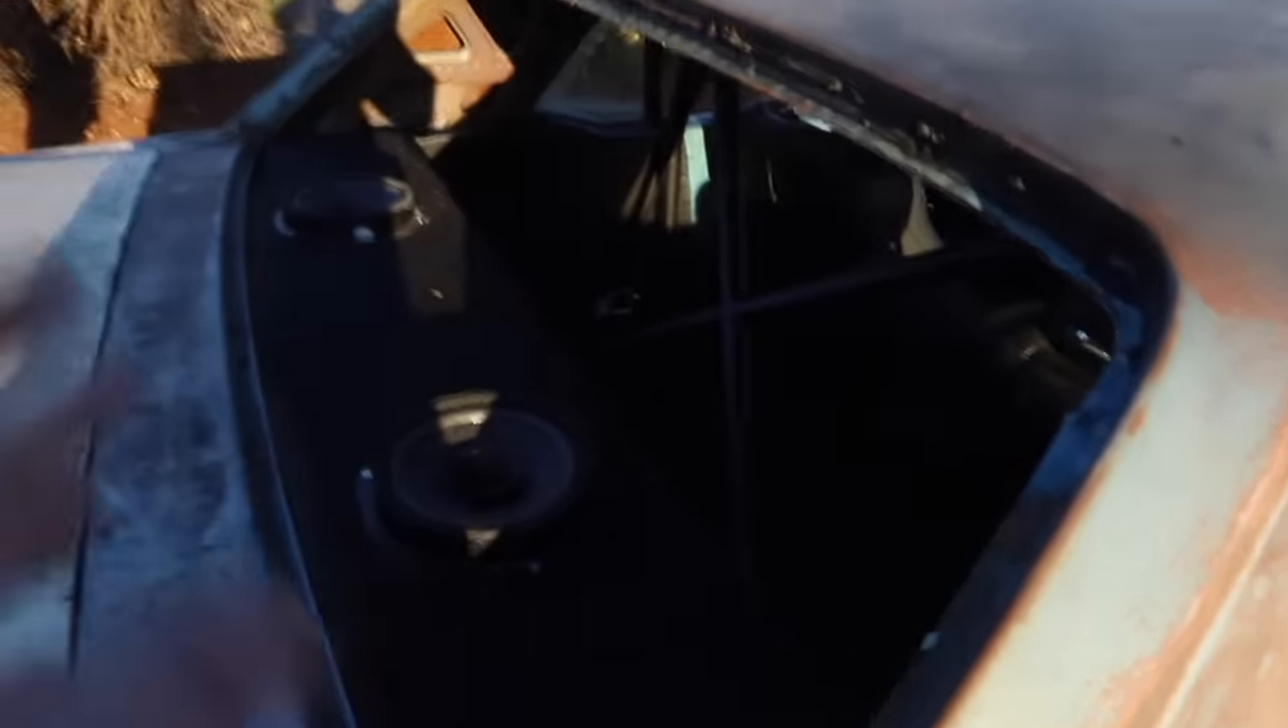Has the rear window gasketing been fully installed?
No.